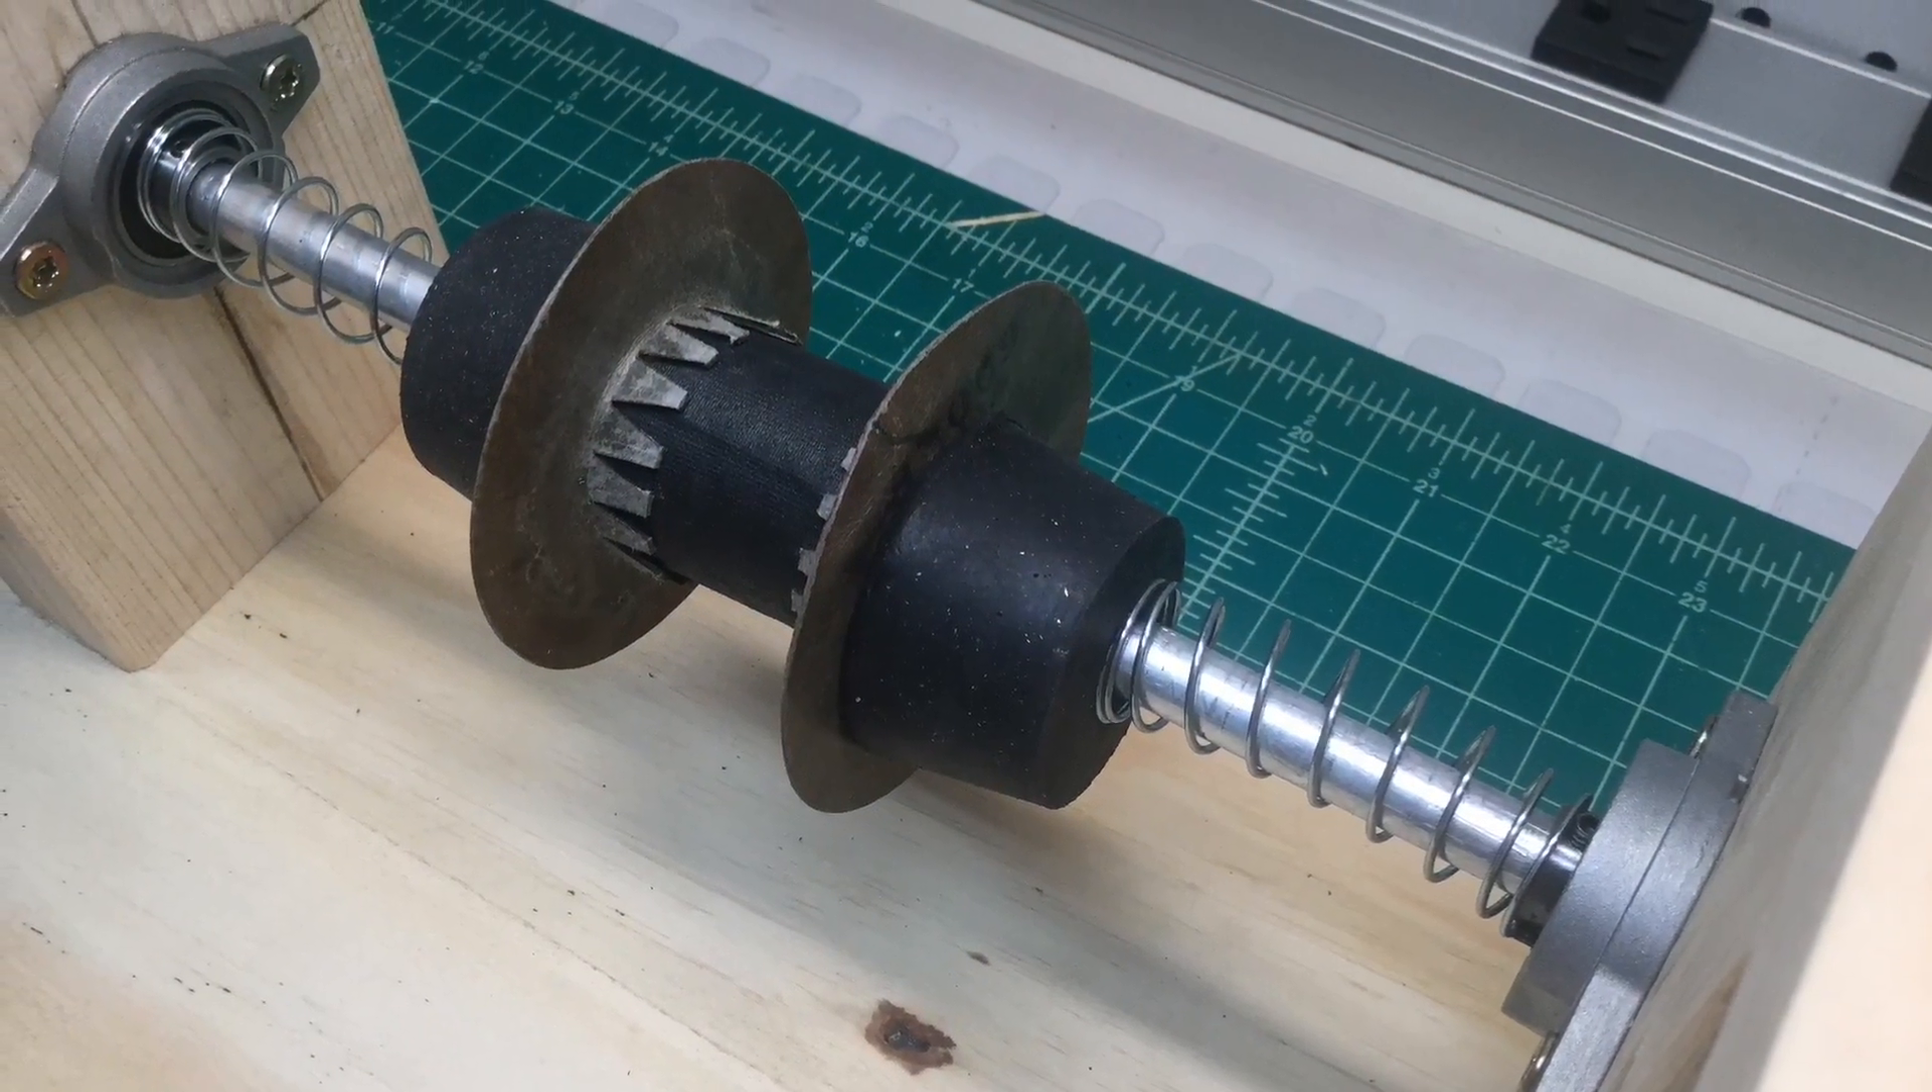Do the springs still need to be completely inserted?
No.